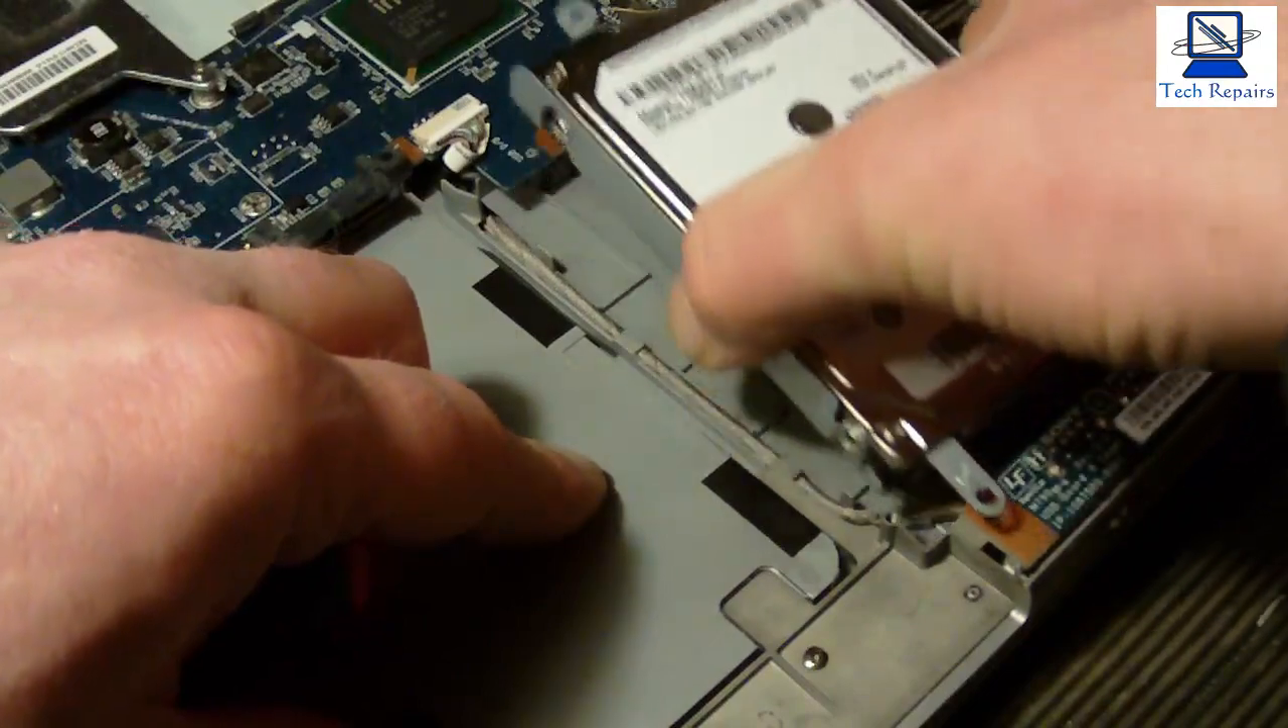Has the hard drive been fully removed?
No.